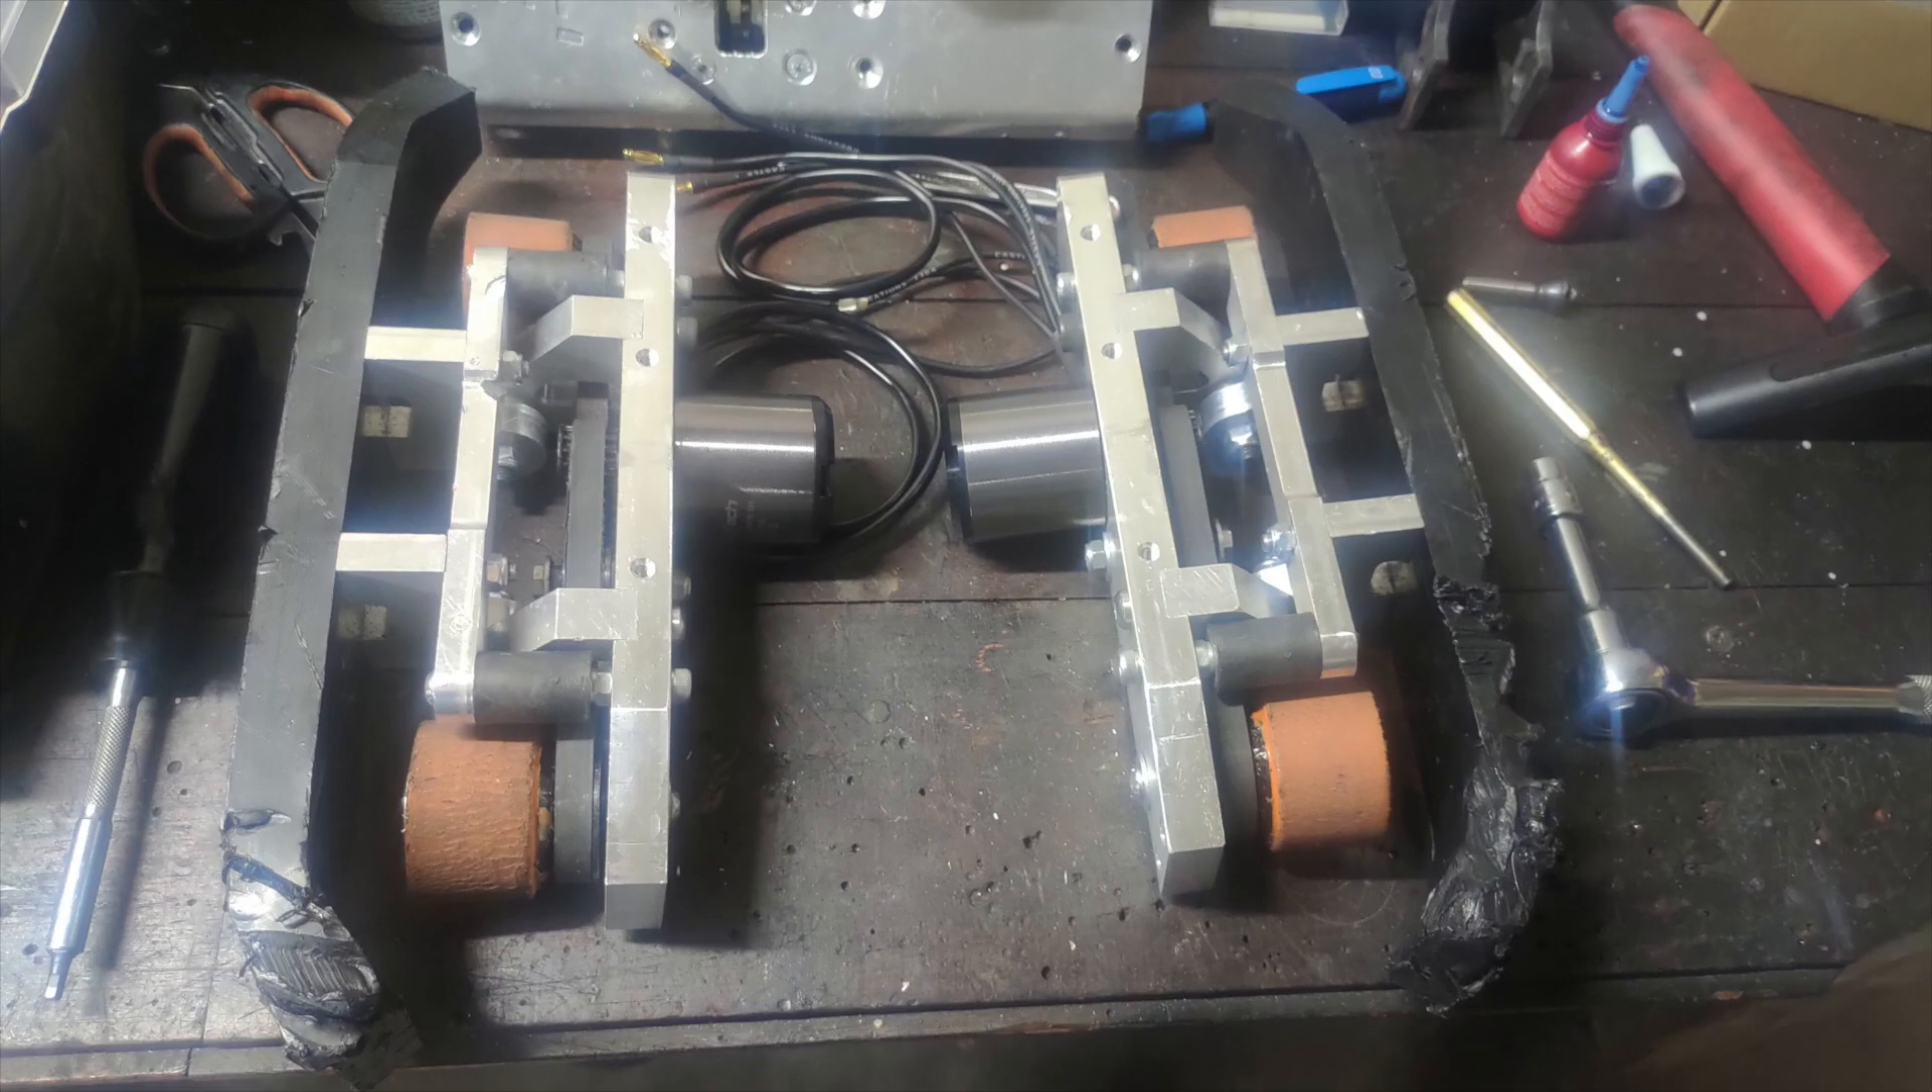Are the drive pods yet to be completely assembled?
No.